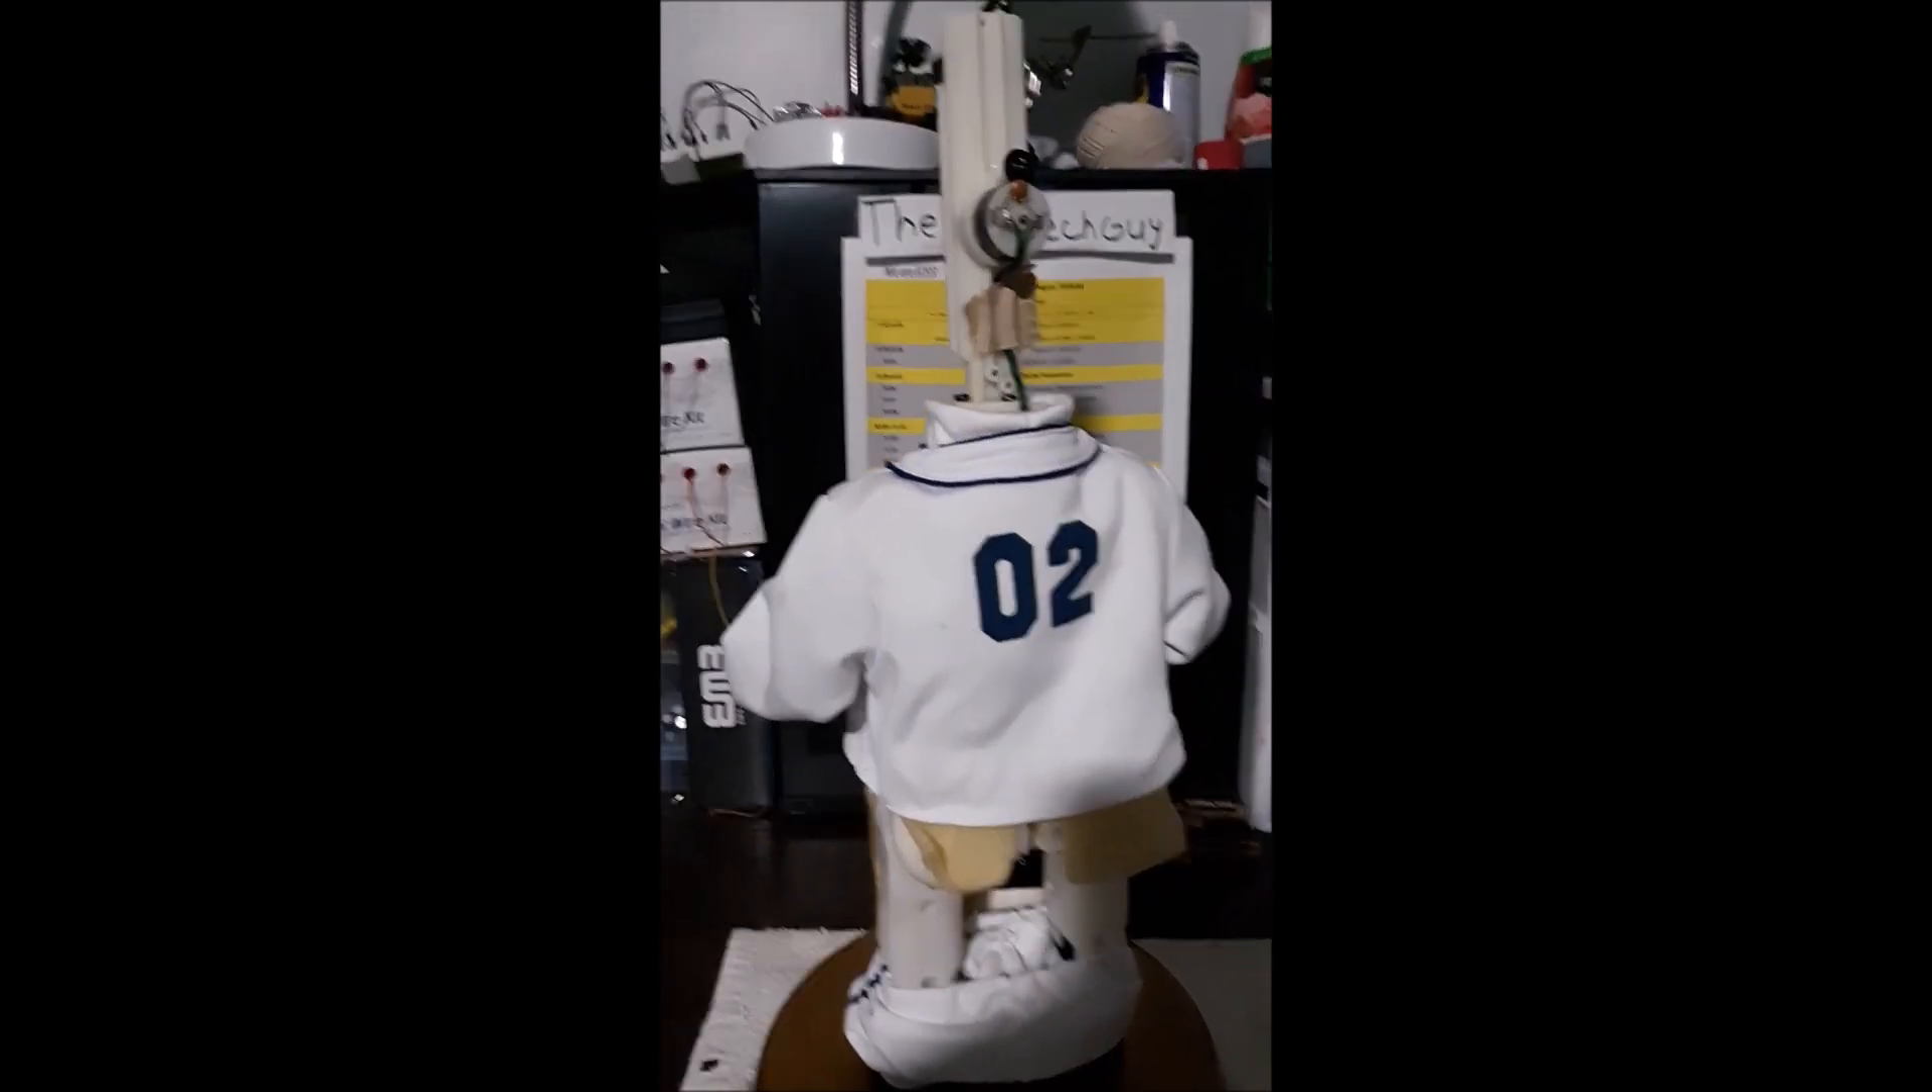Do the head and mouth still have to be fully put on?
Yes.